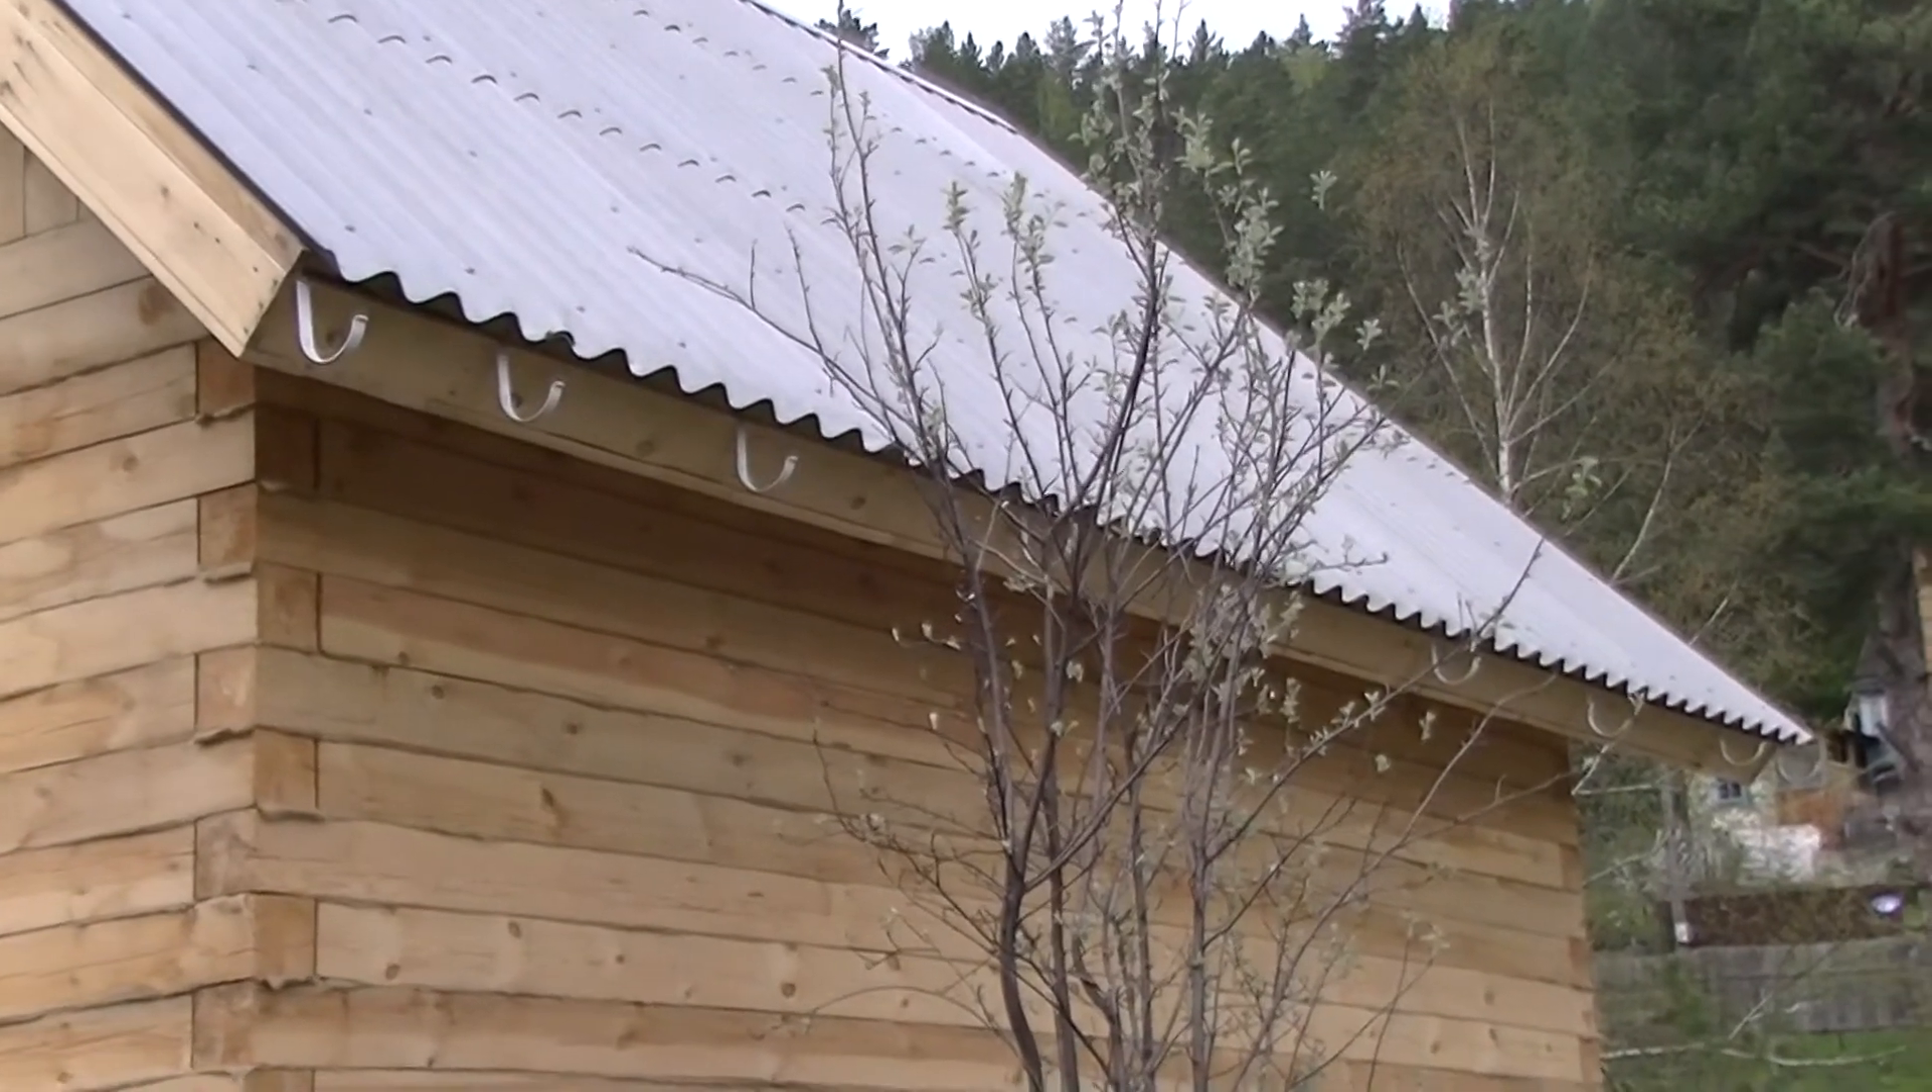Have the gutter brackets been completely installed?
Yes.